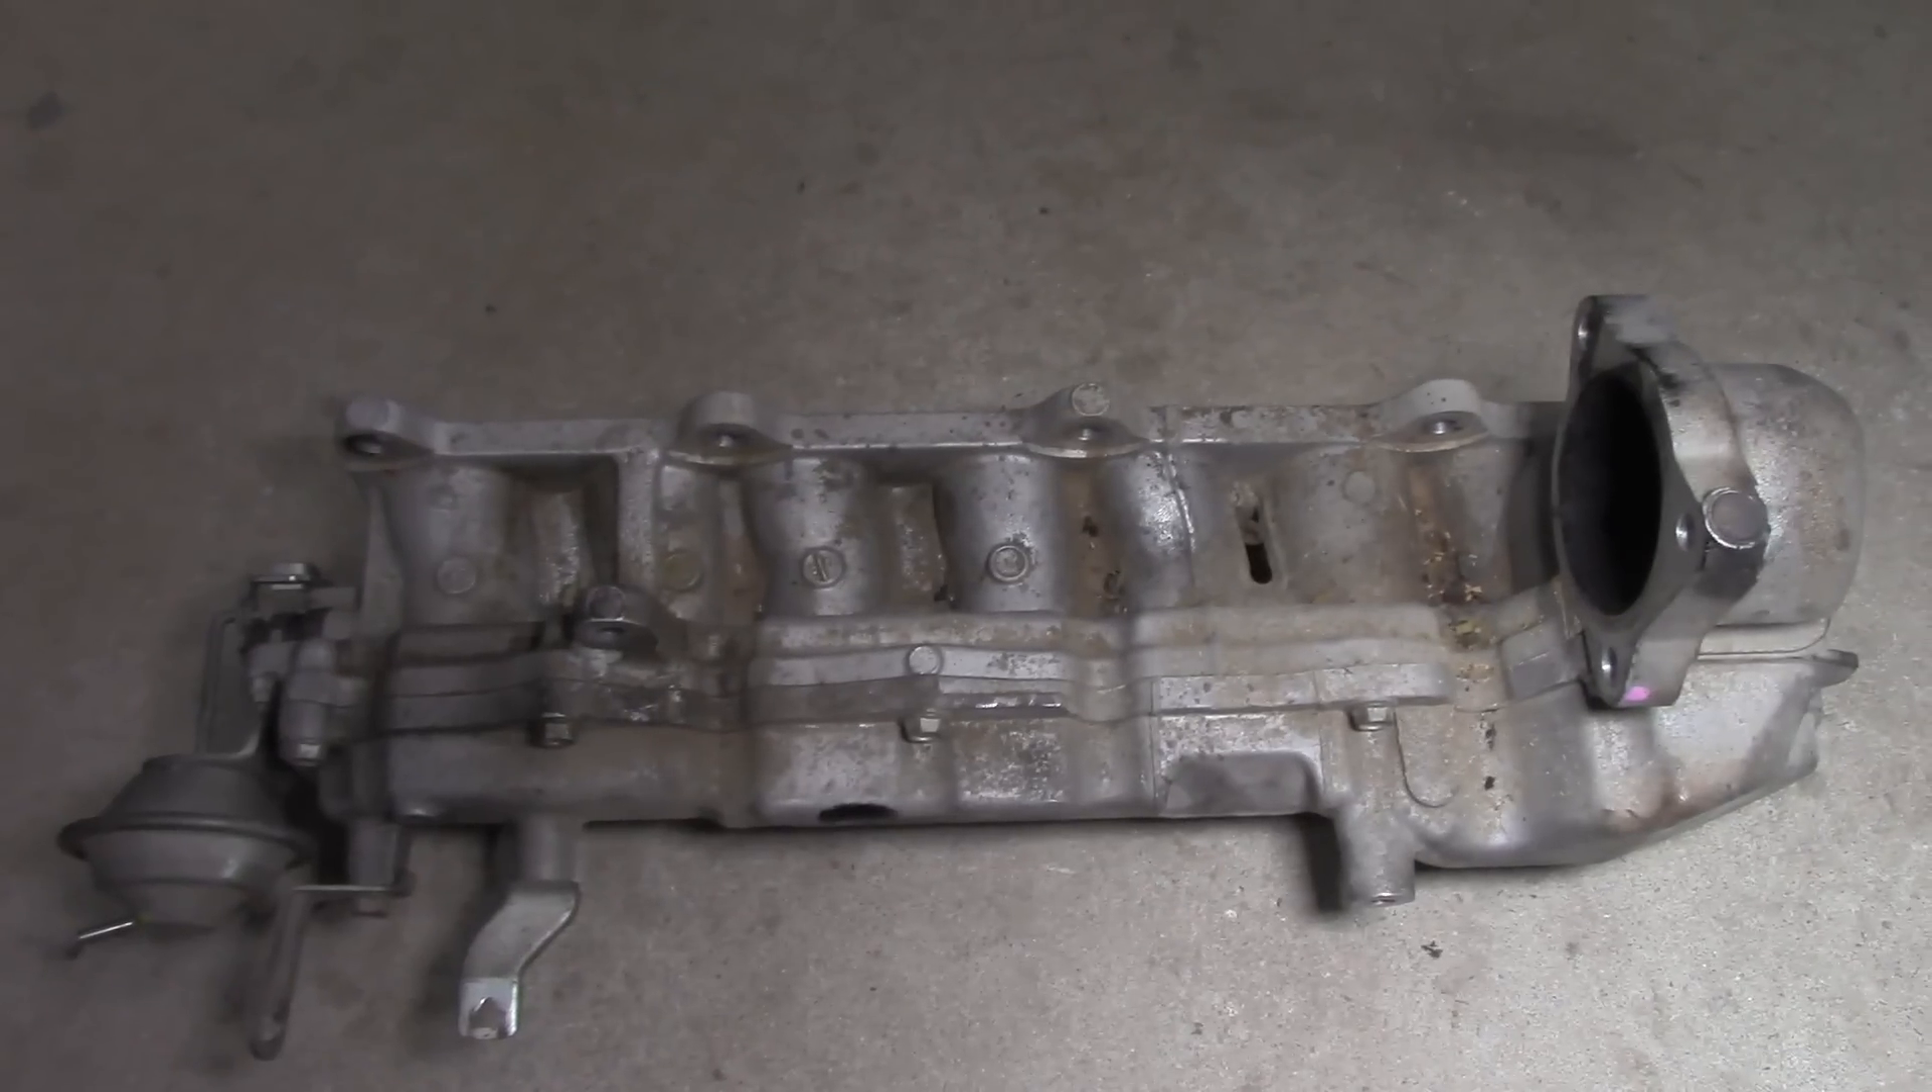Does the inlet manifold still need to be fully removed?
No.